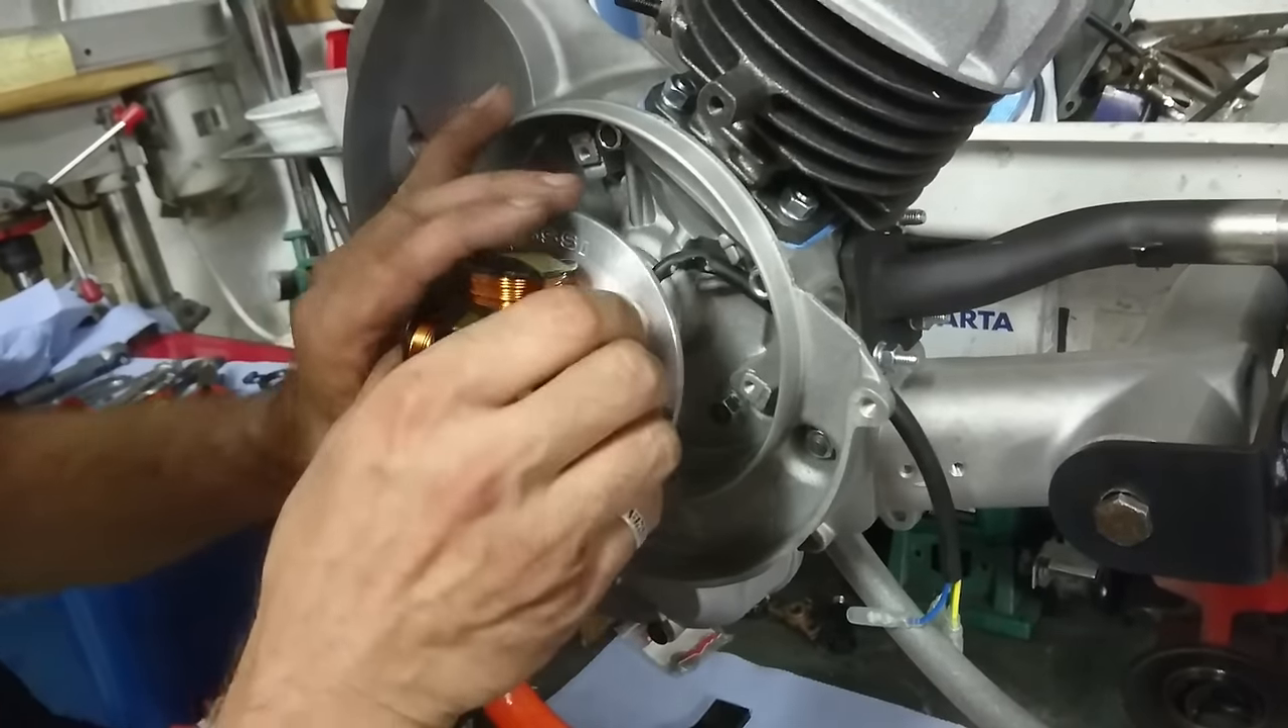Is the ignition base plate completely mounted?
No.